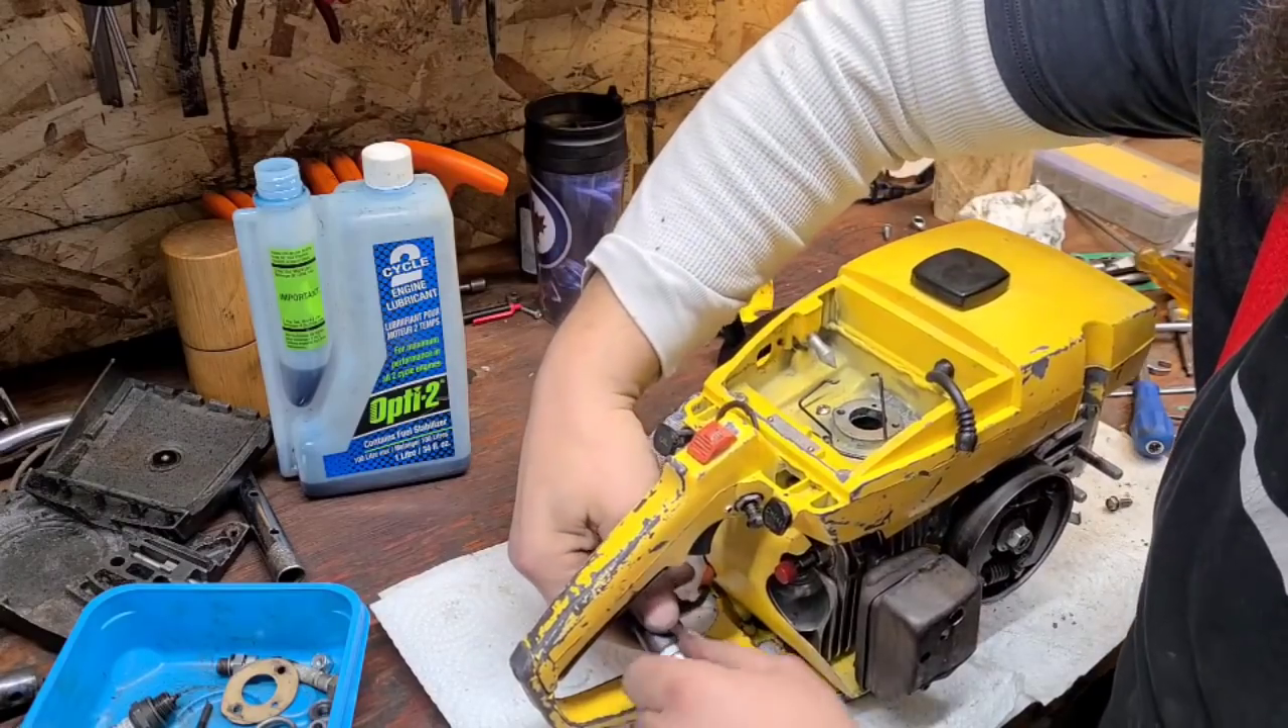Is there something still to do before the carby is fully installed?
Yes.